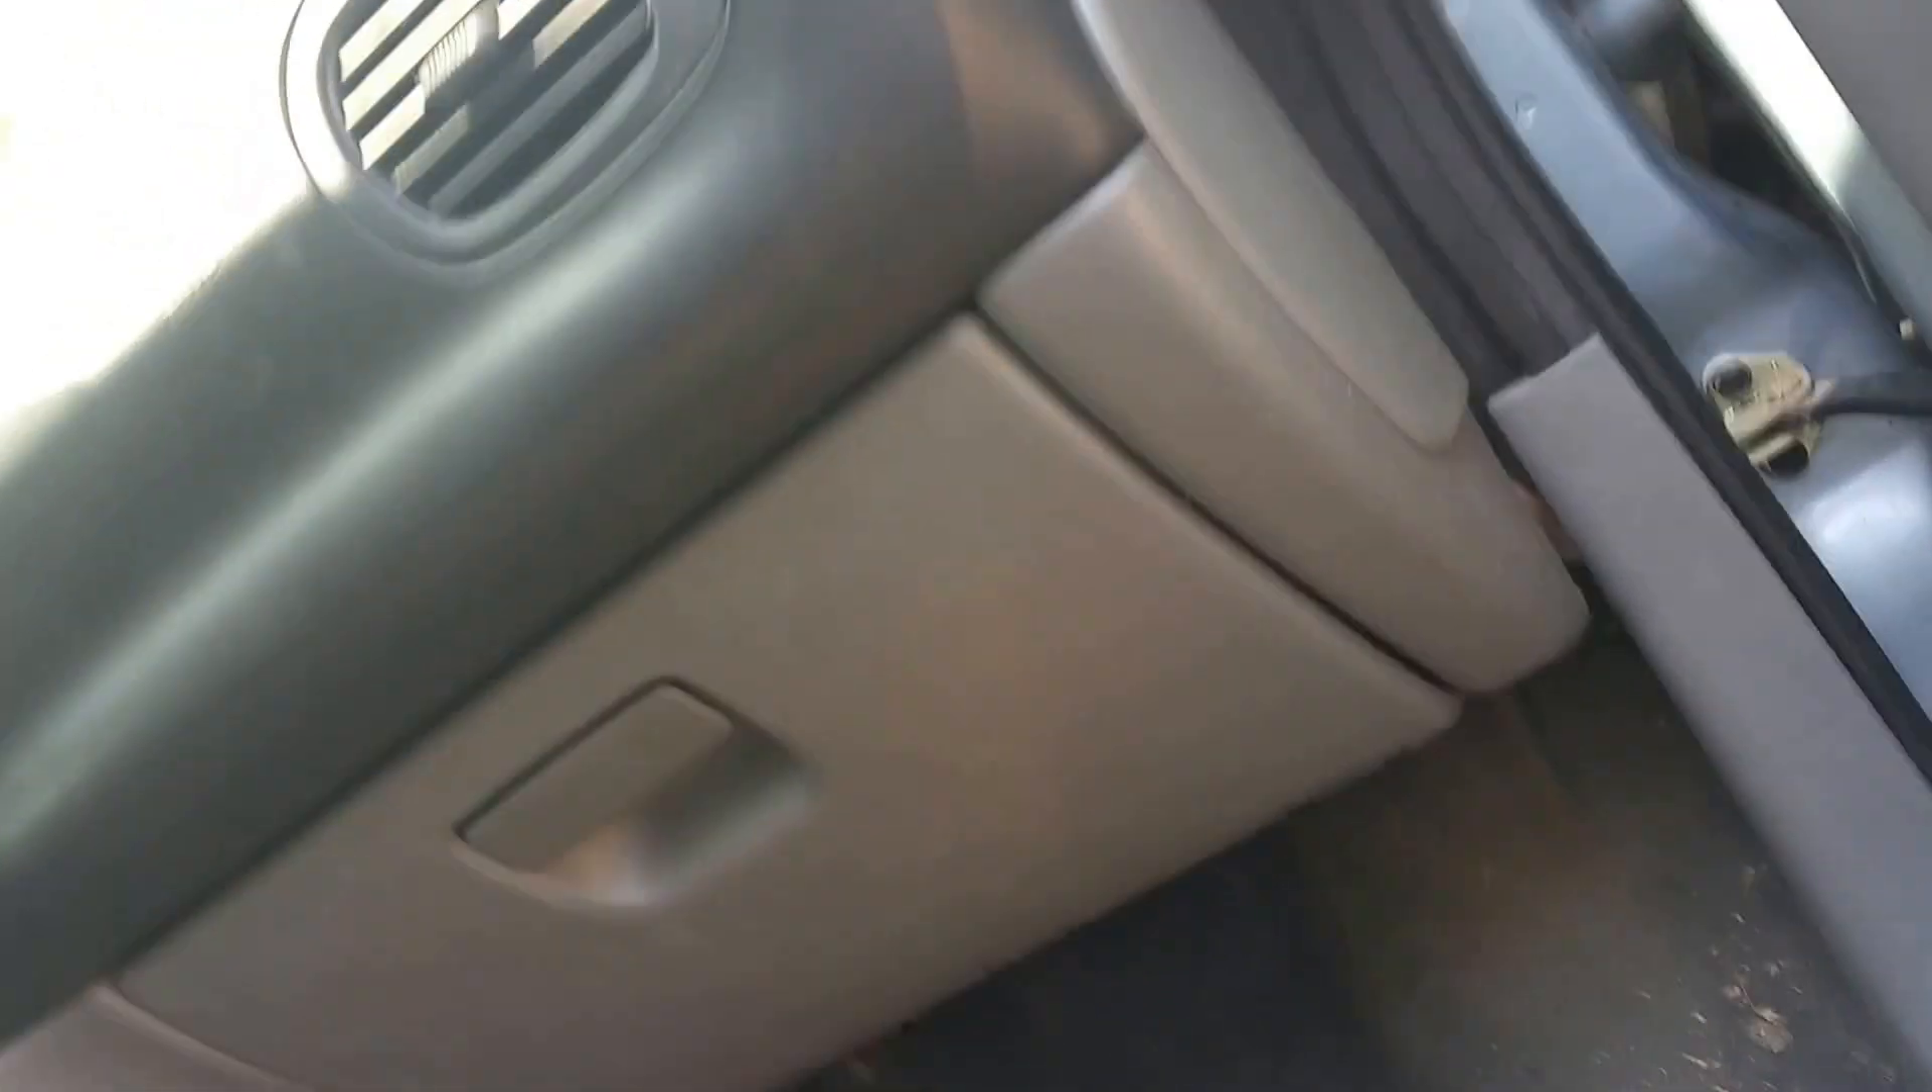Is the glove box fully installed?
Yes.